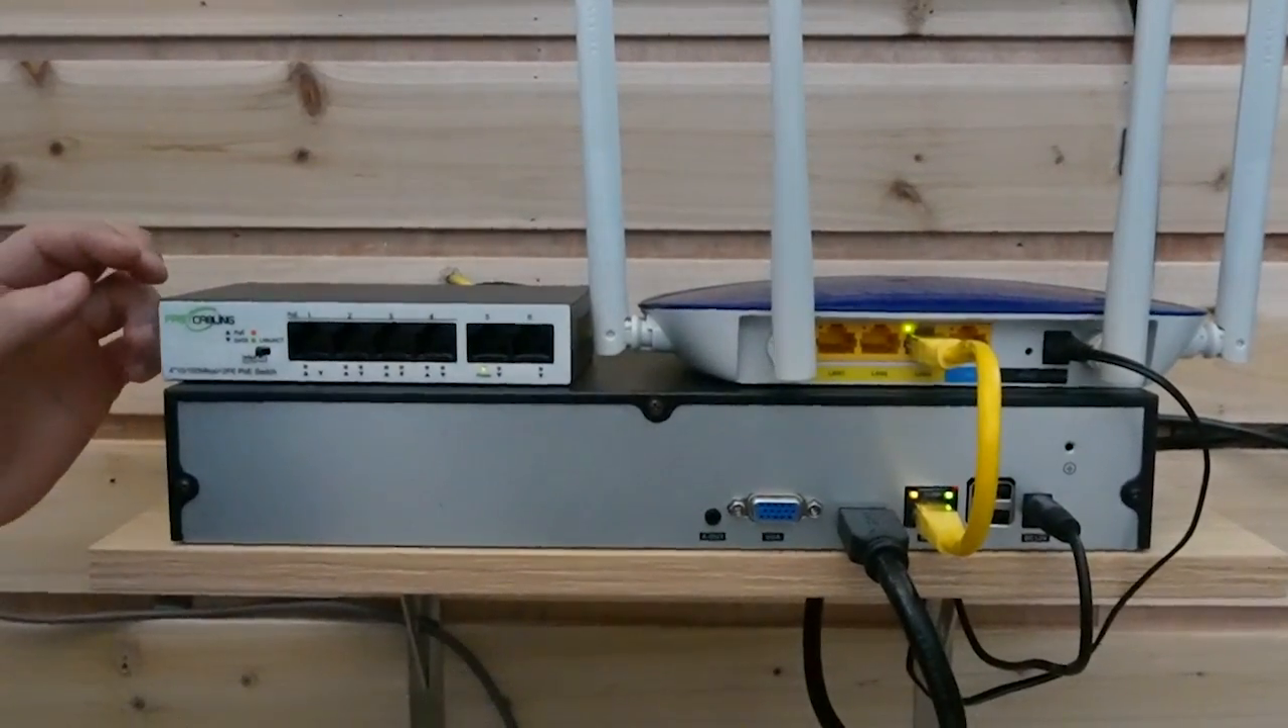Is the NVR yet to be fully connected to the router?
No.